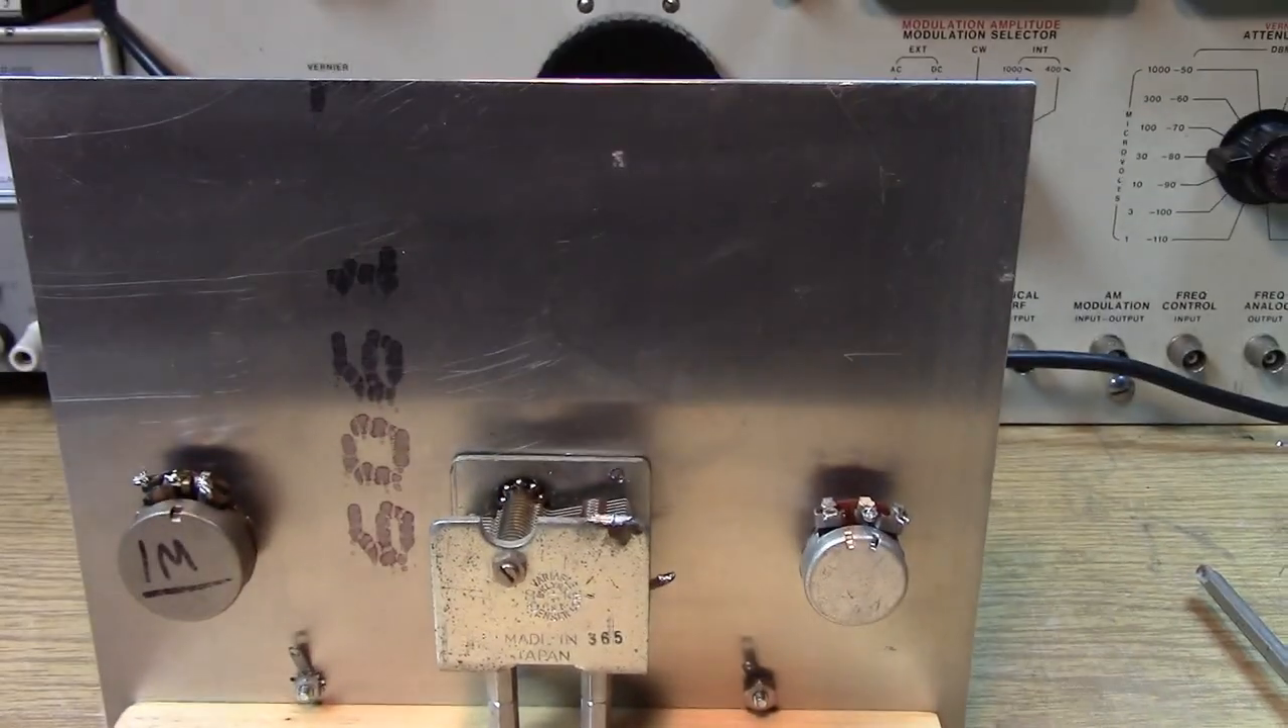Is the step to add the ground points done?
Yes.